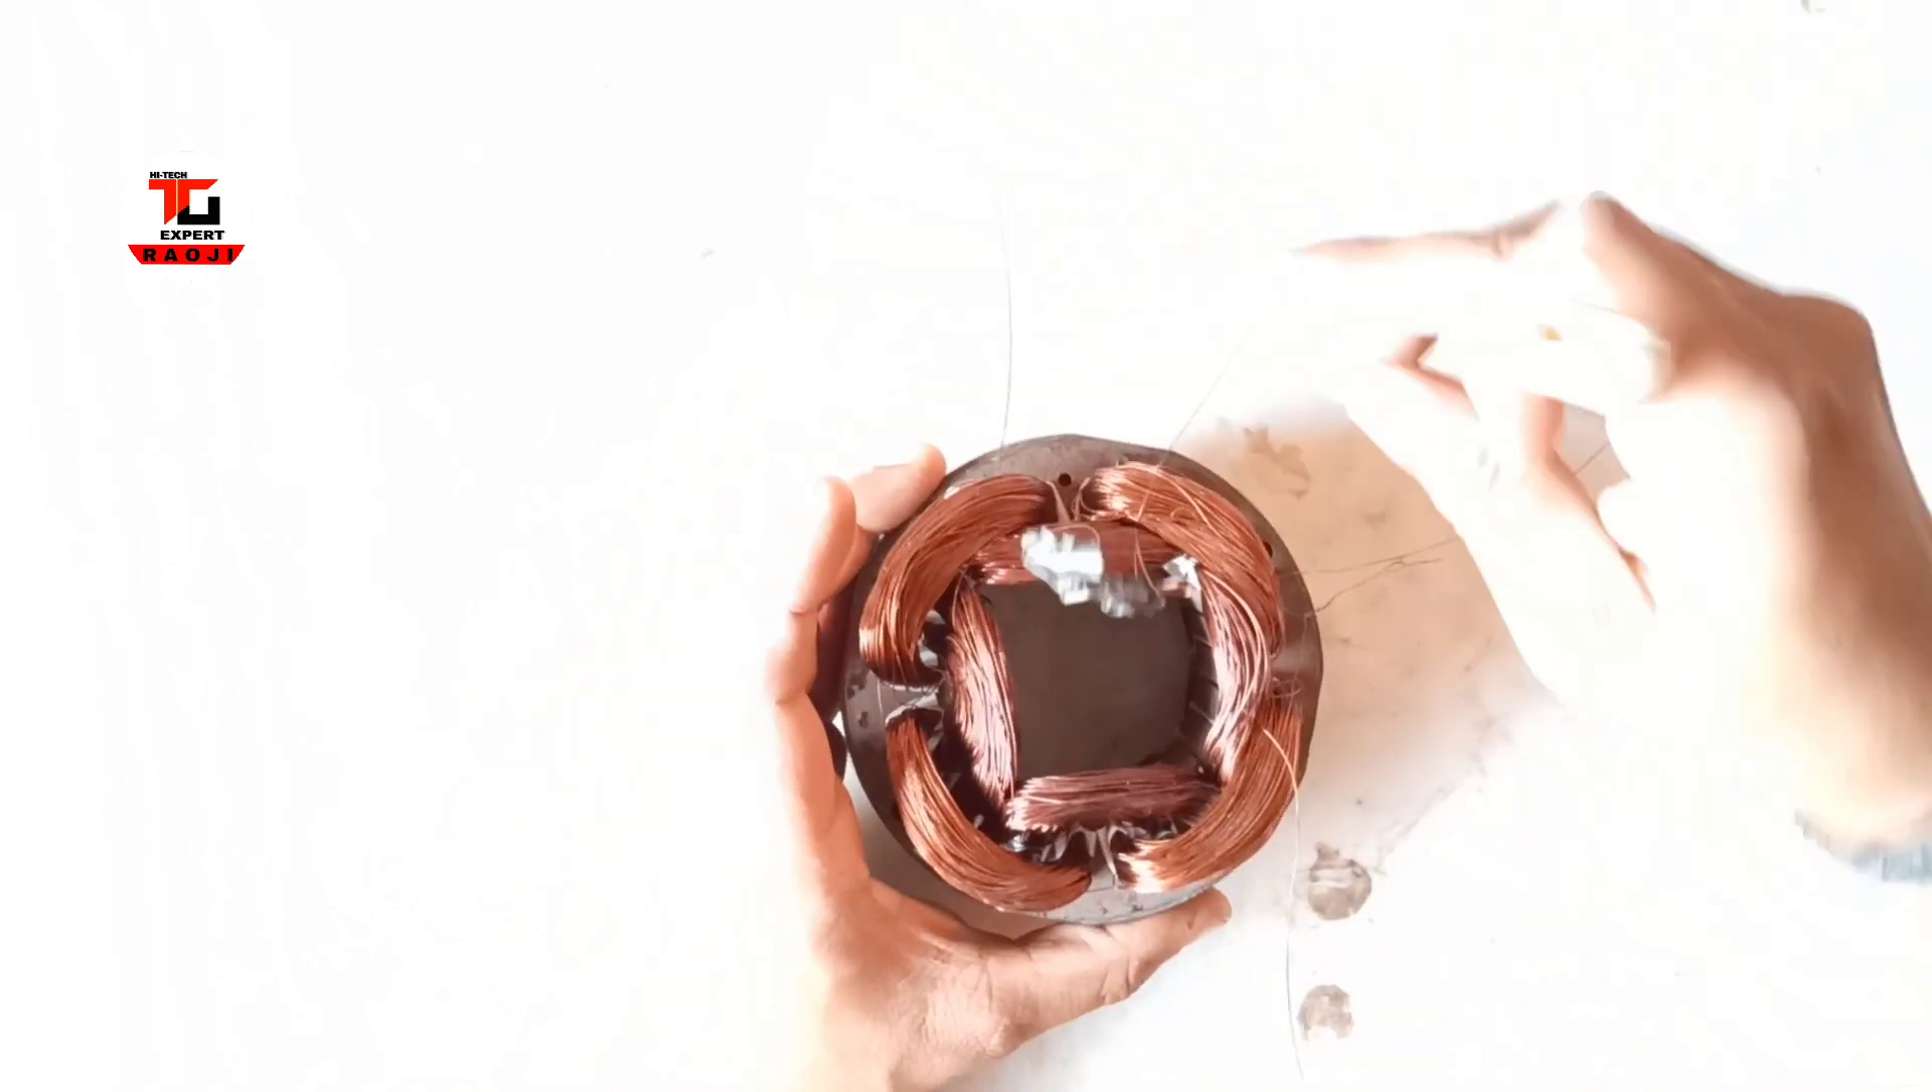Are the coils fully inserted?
Yes.